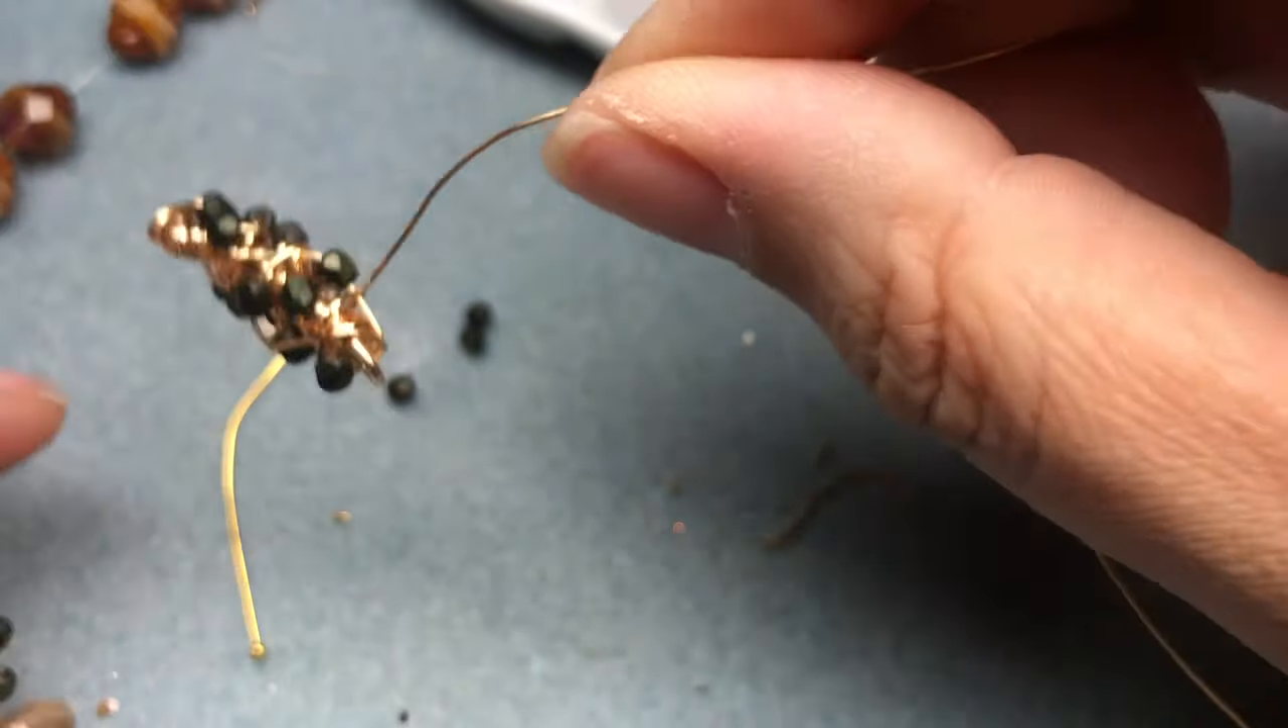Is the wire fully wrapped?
No.